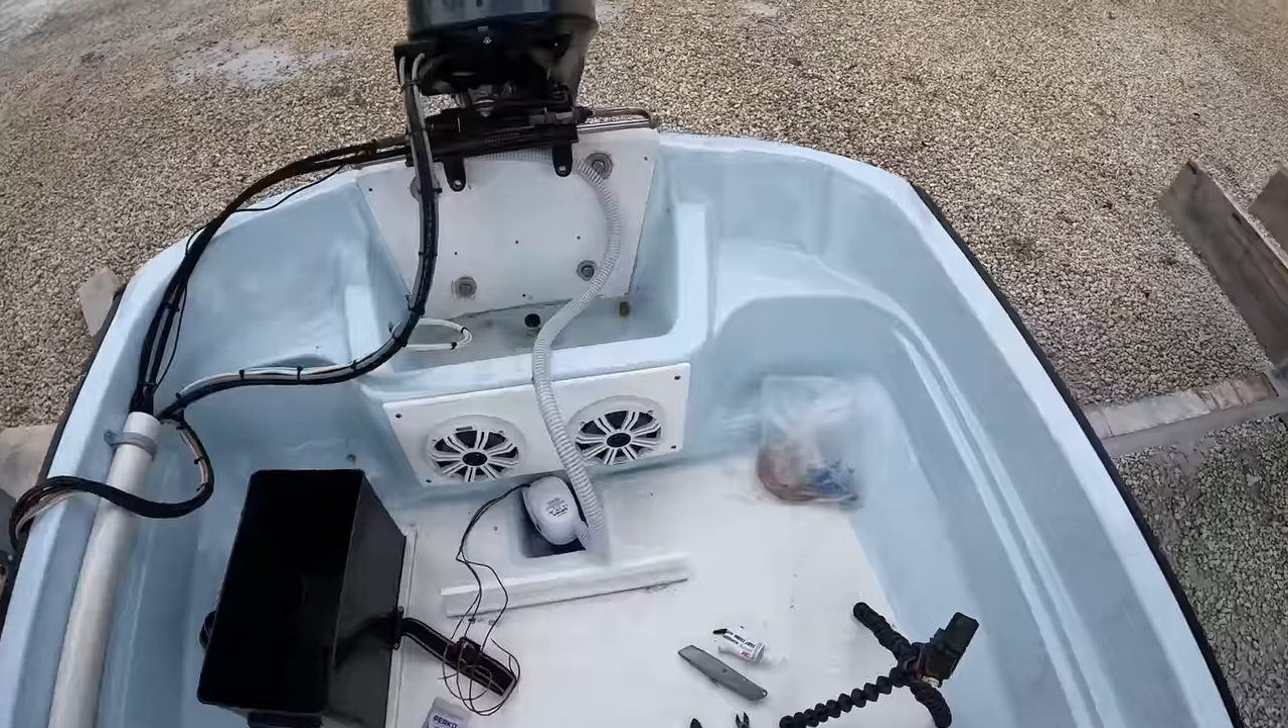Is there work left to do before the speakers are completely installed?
No.